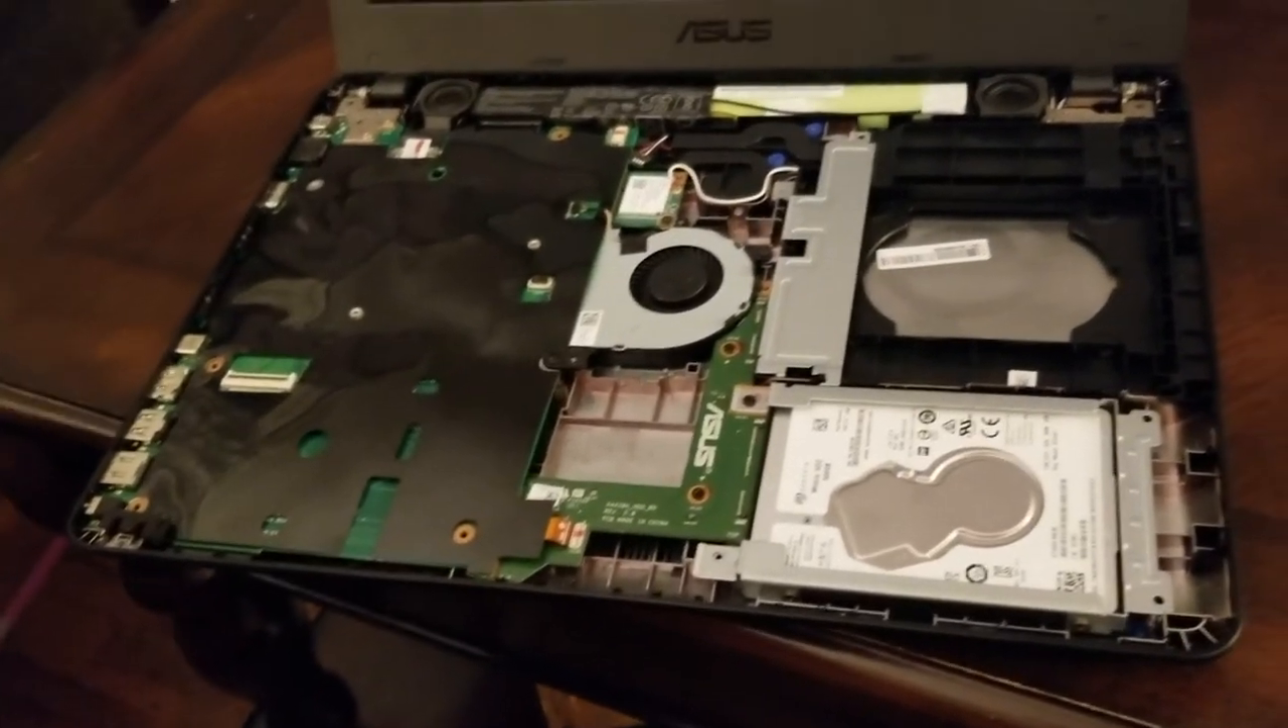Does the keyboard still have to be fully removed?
No.